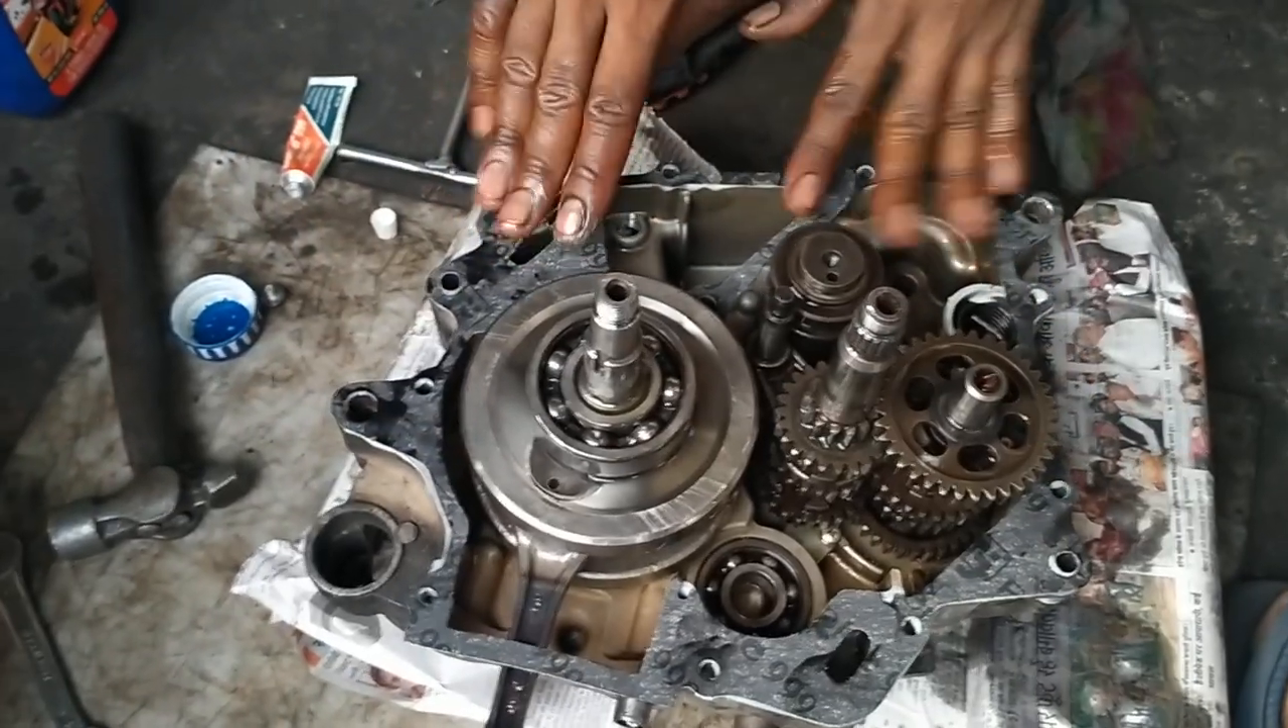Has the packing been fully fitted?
Yes.